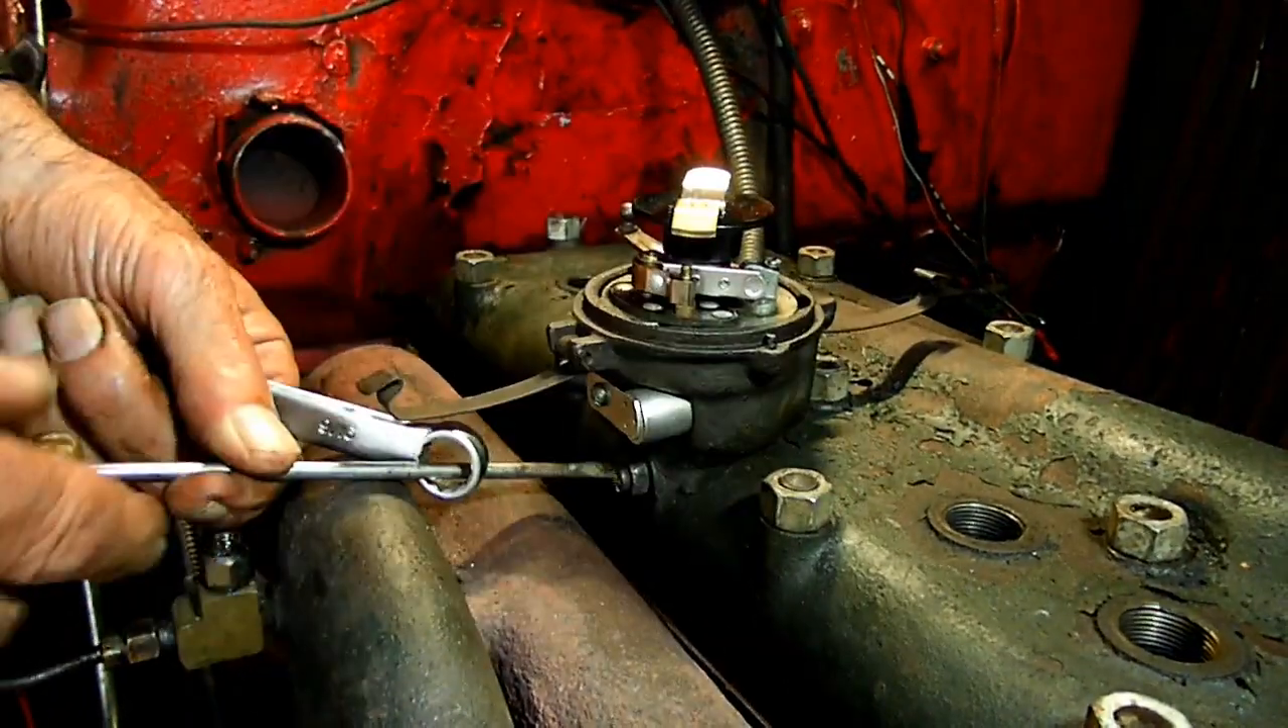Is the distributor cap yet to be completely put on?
Yes.